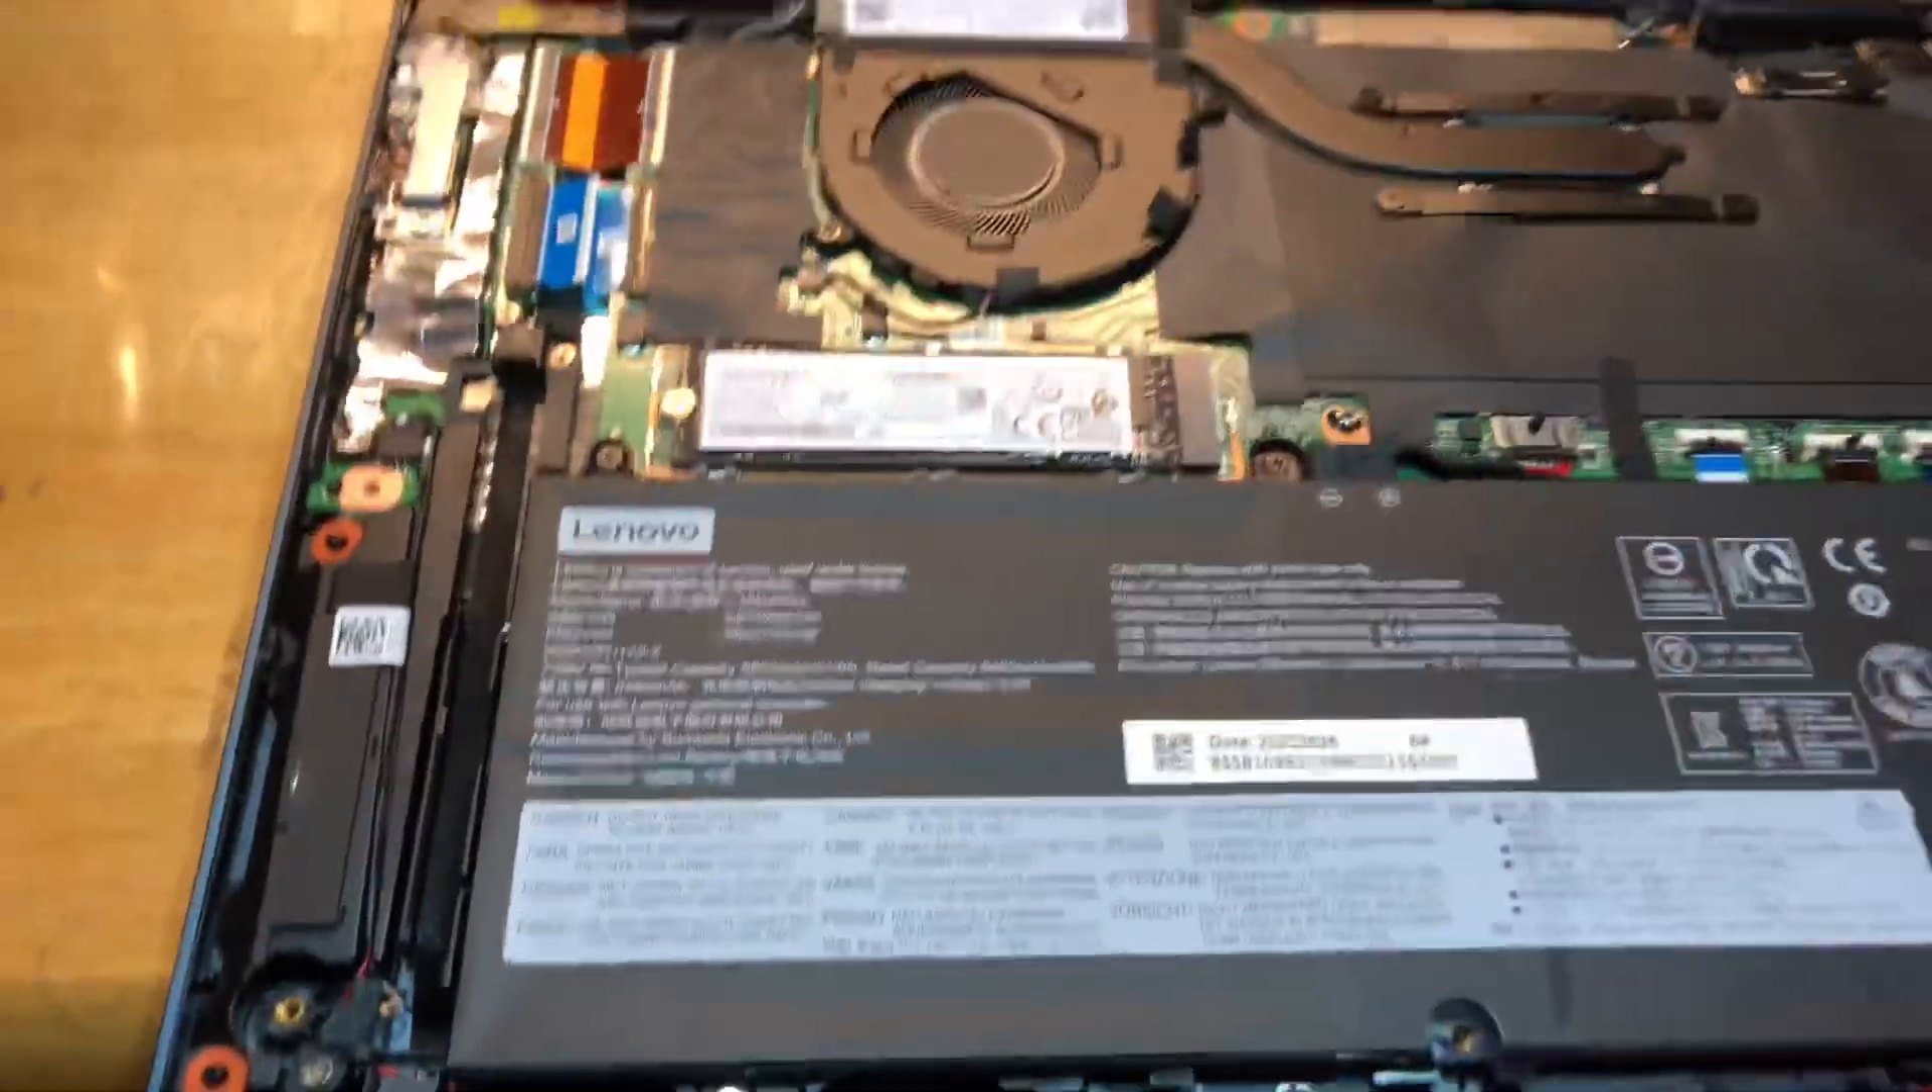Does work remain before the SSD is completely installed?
No.